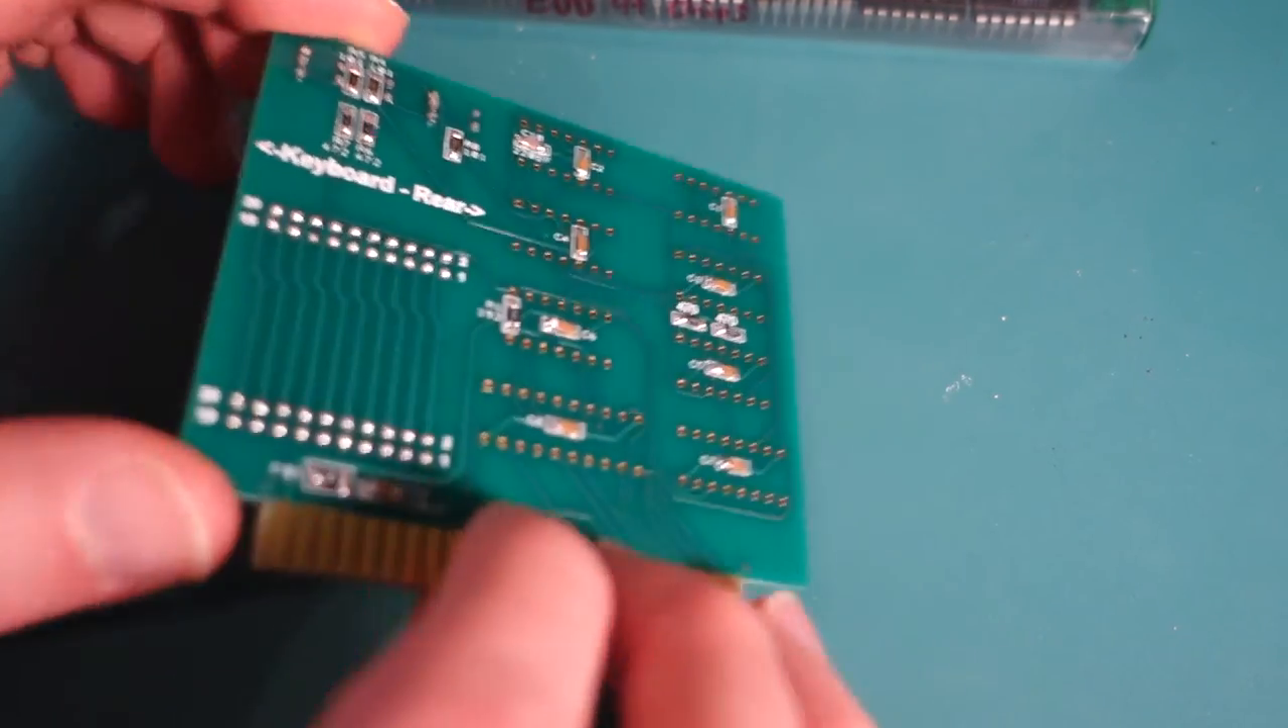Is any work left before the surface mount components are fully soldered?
No.